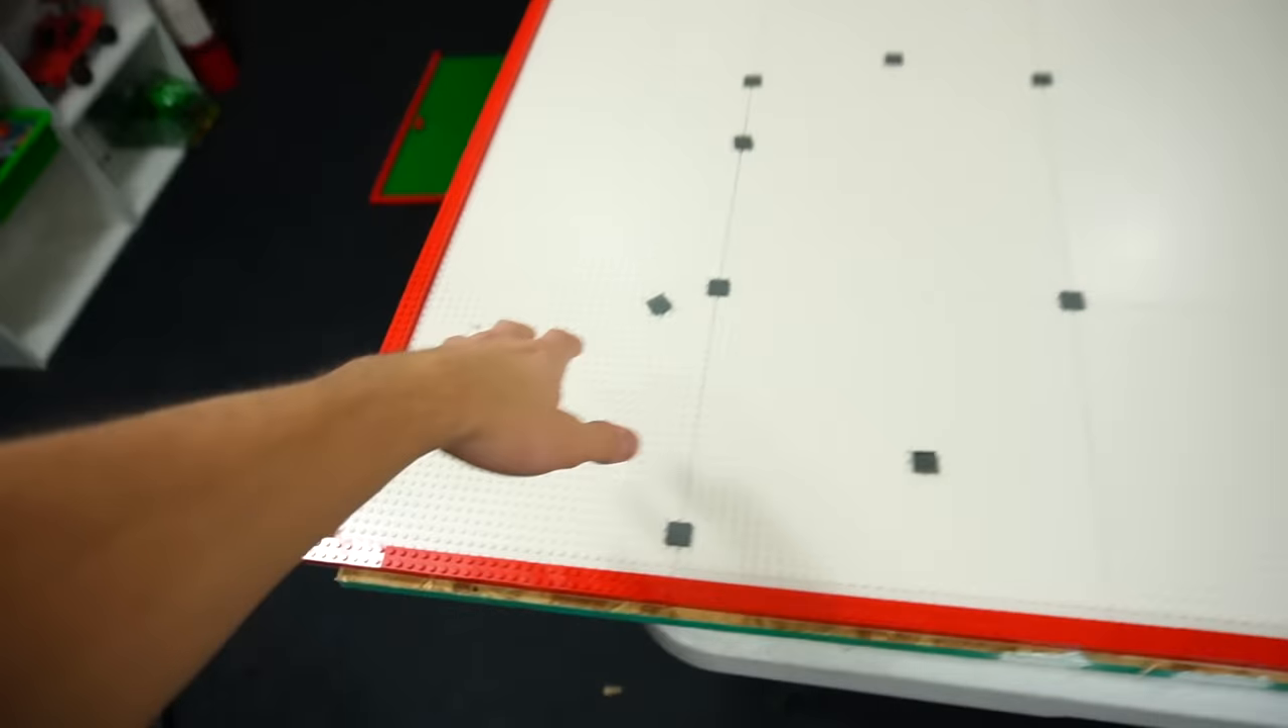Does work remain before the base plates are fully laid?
No.